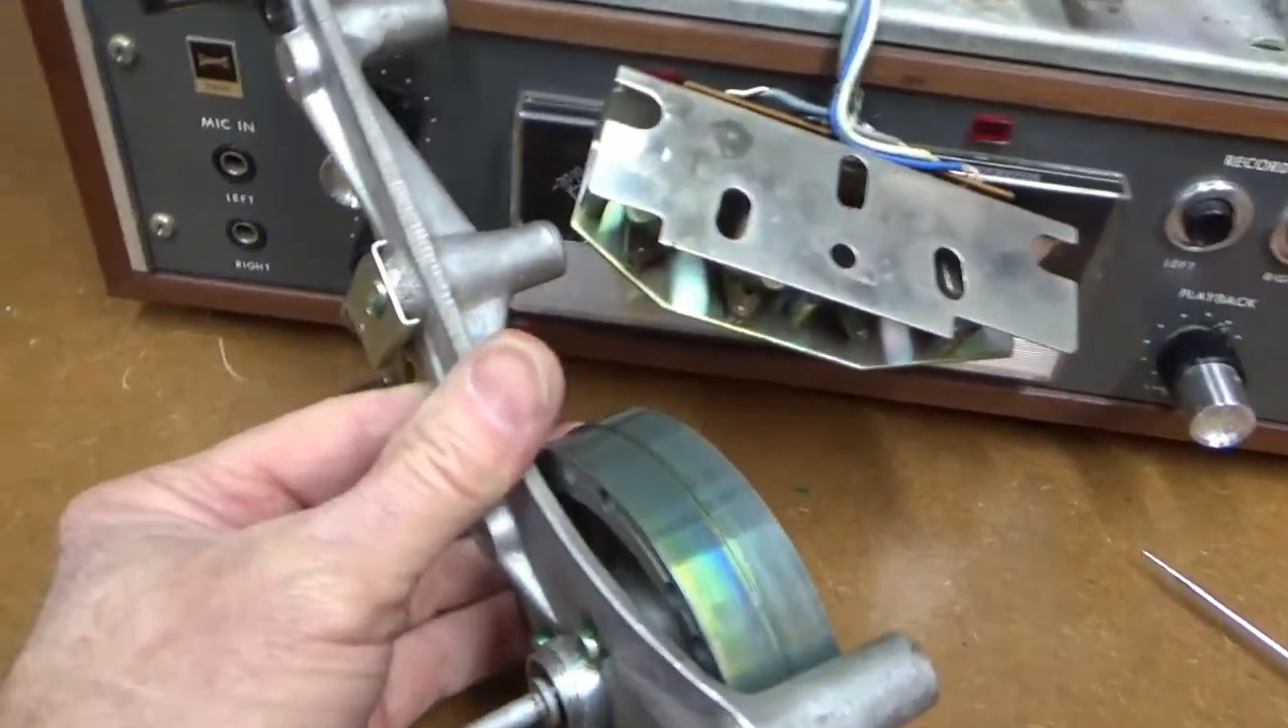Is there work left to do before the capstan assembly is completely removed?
No.